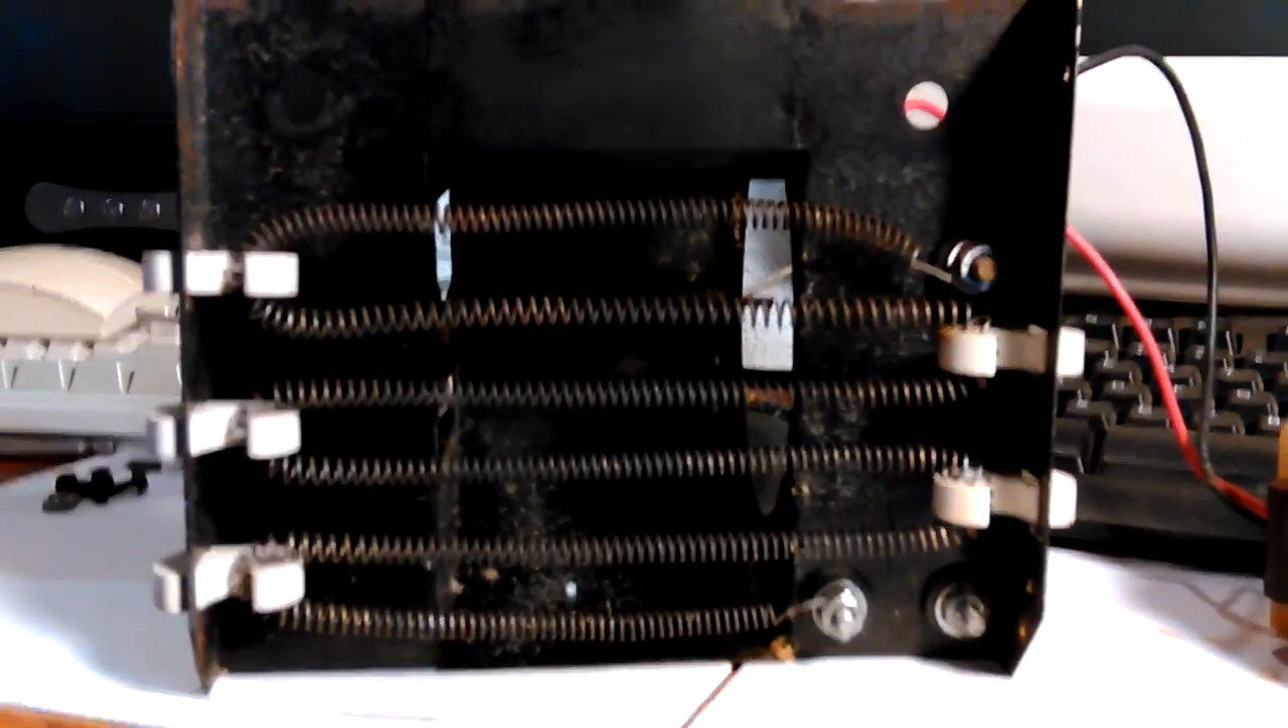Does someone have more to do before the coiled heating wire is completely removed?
Yes.